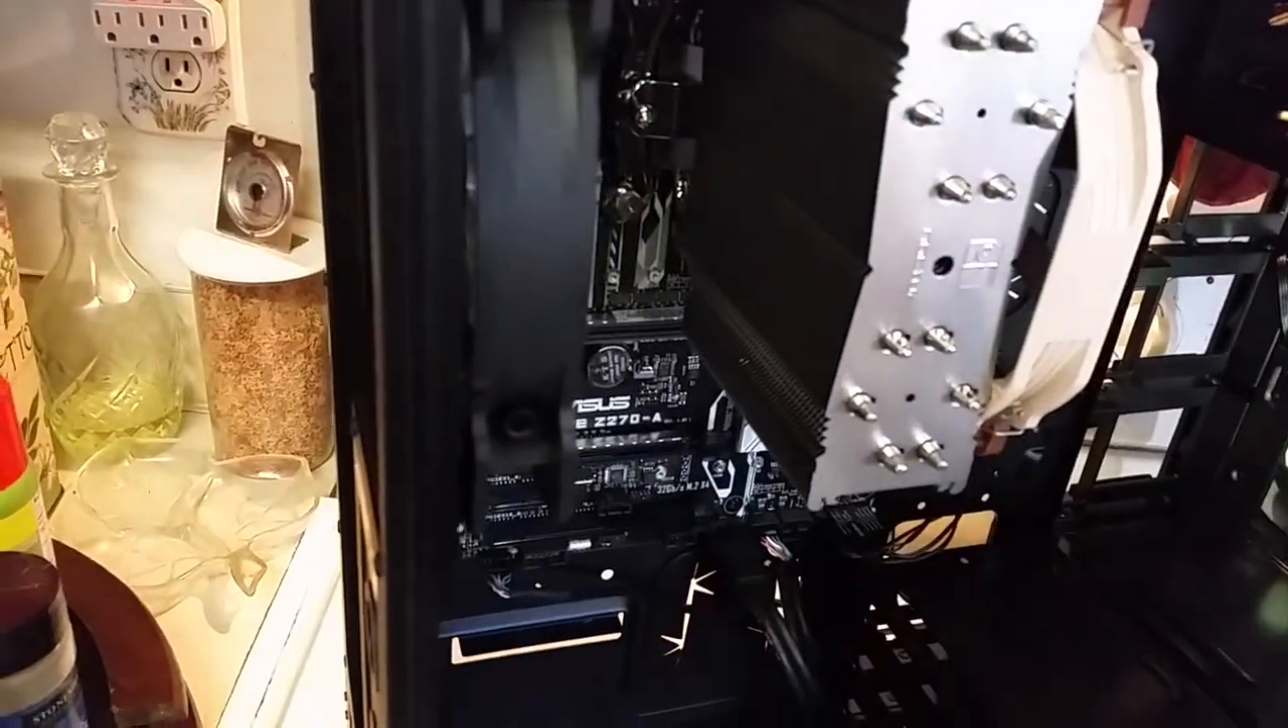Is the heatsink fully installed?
Yes.